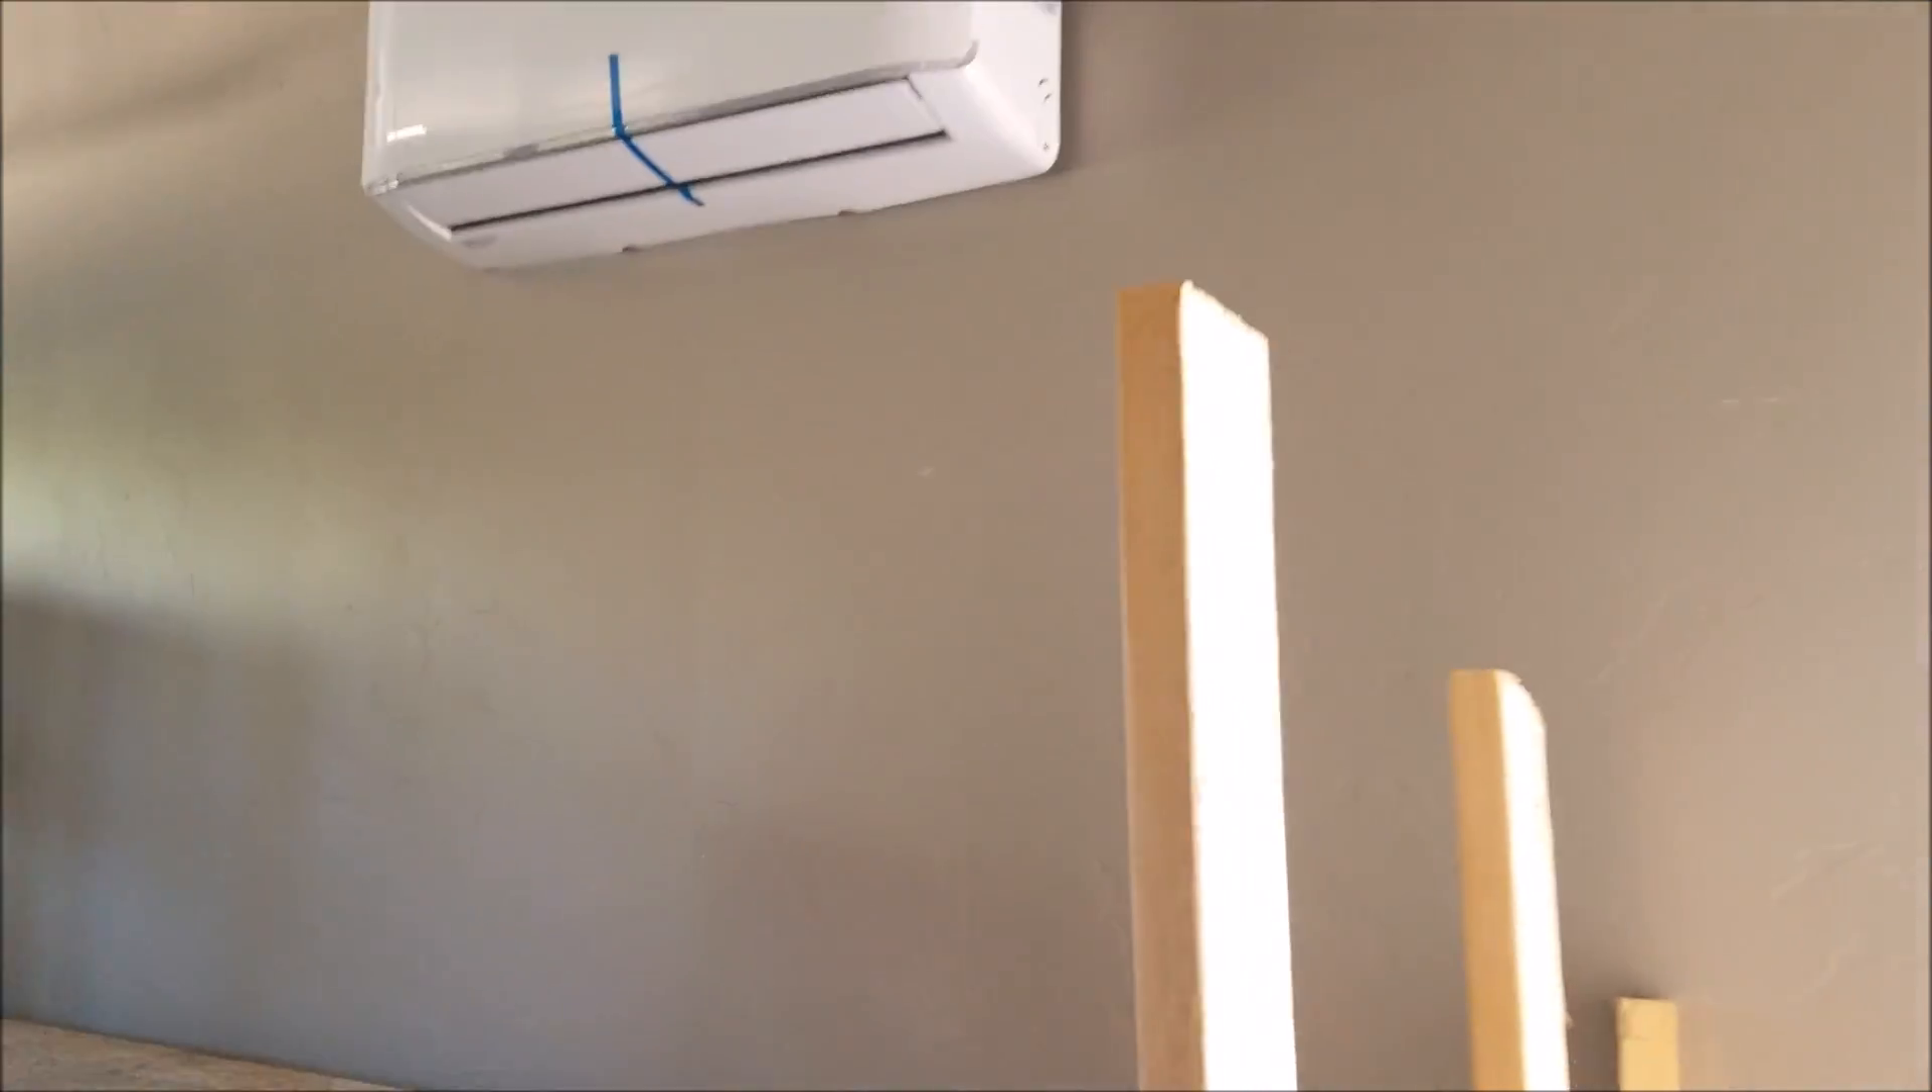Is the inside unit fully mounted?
Yes.